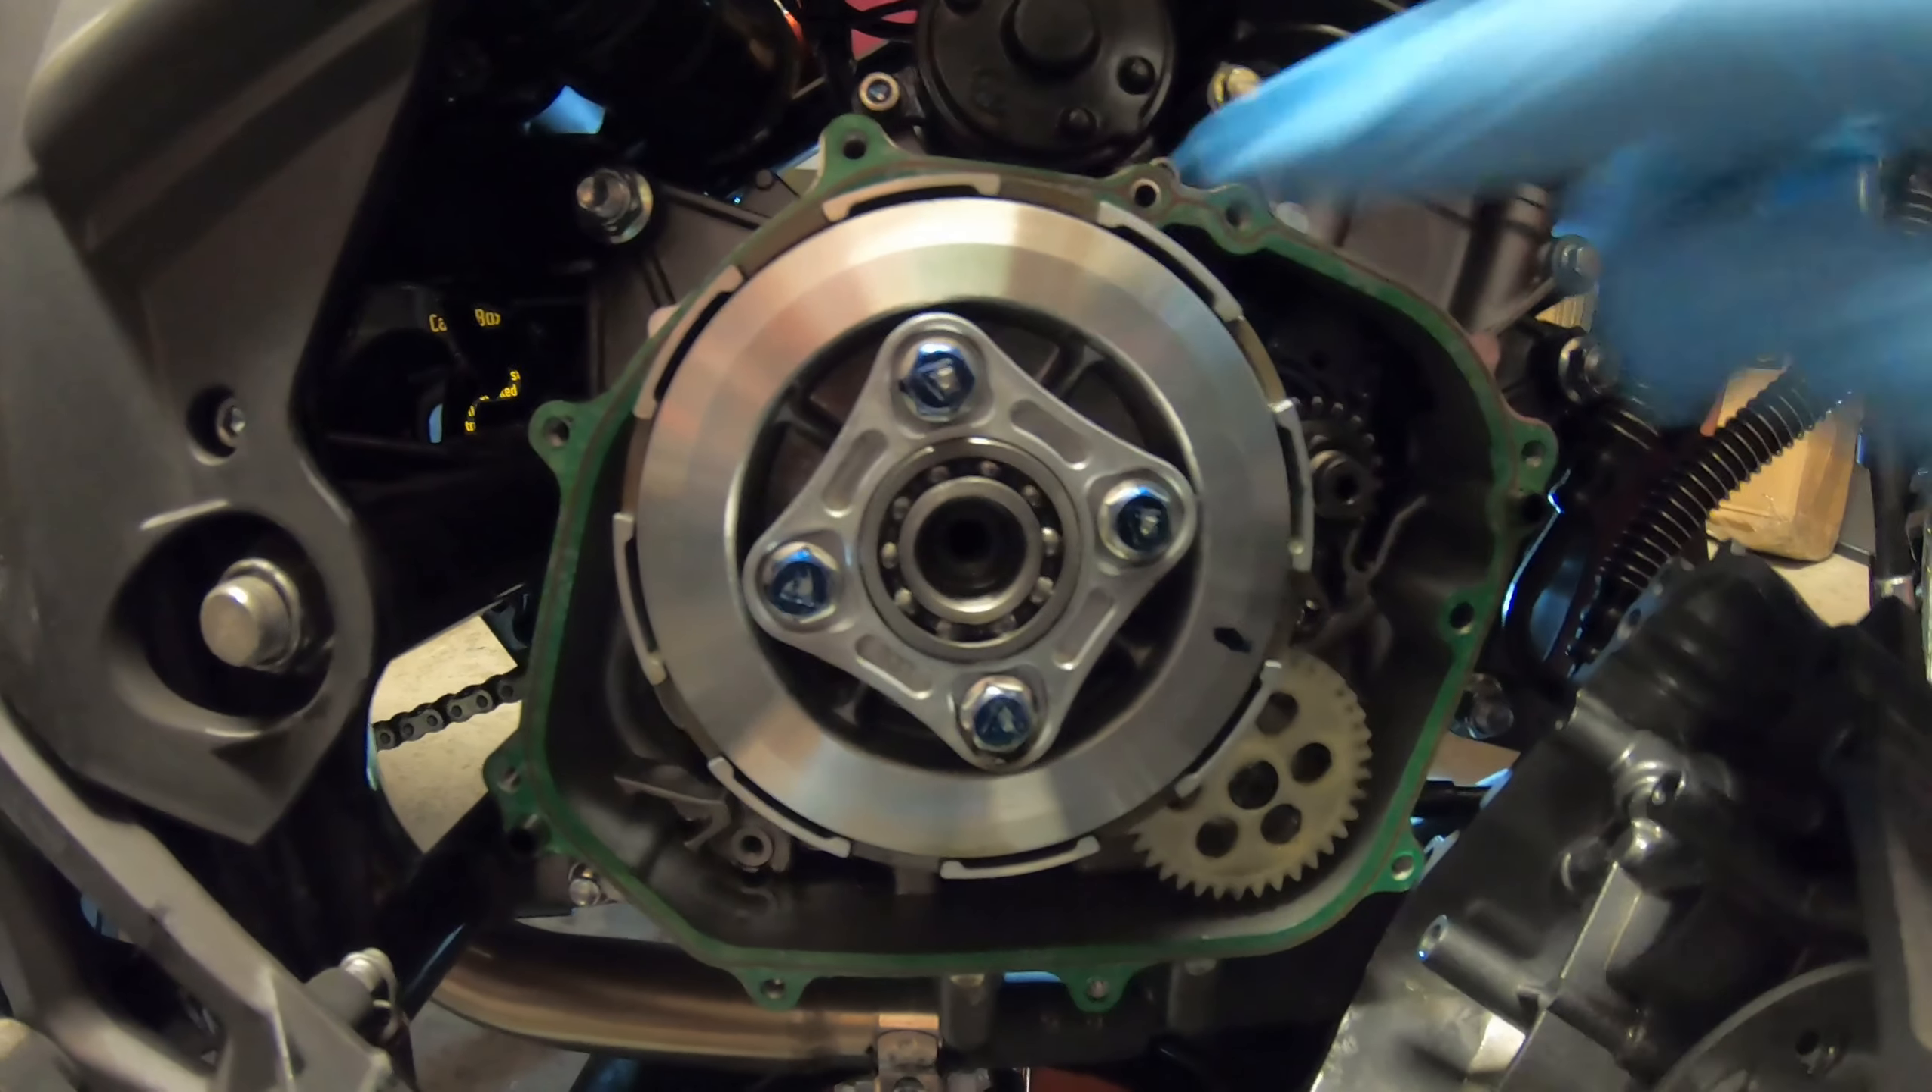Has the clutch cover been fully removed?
Yes.